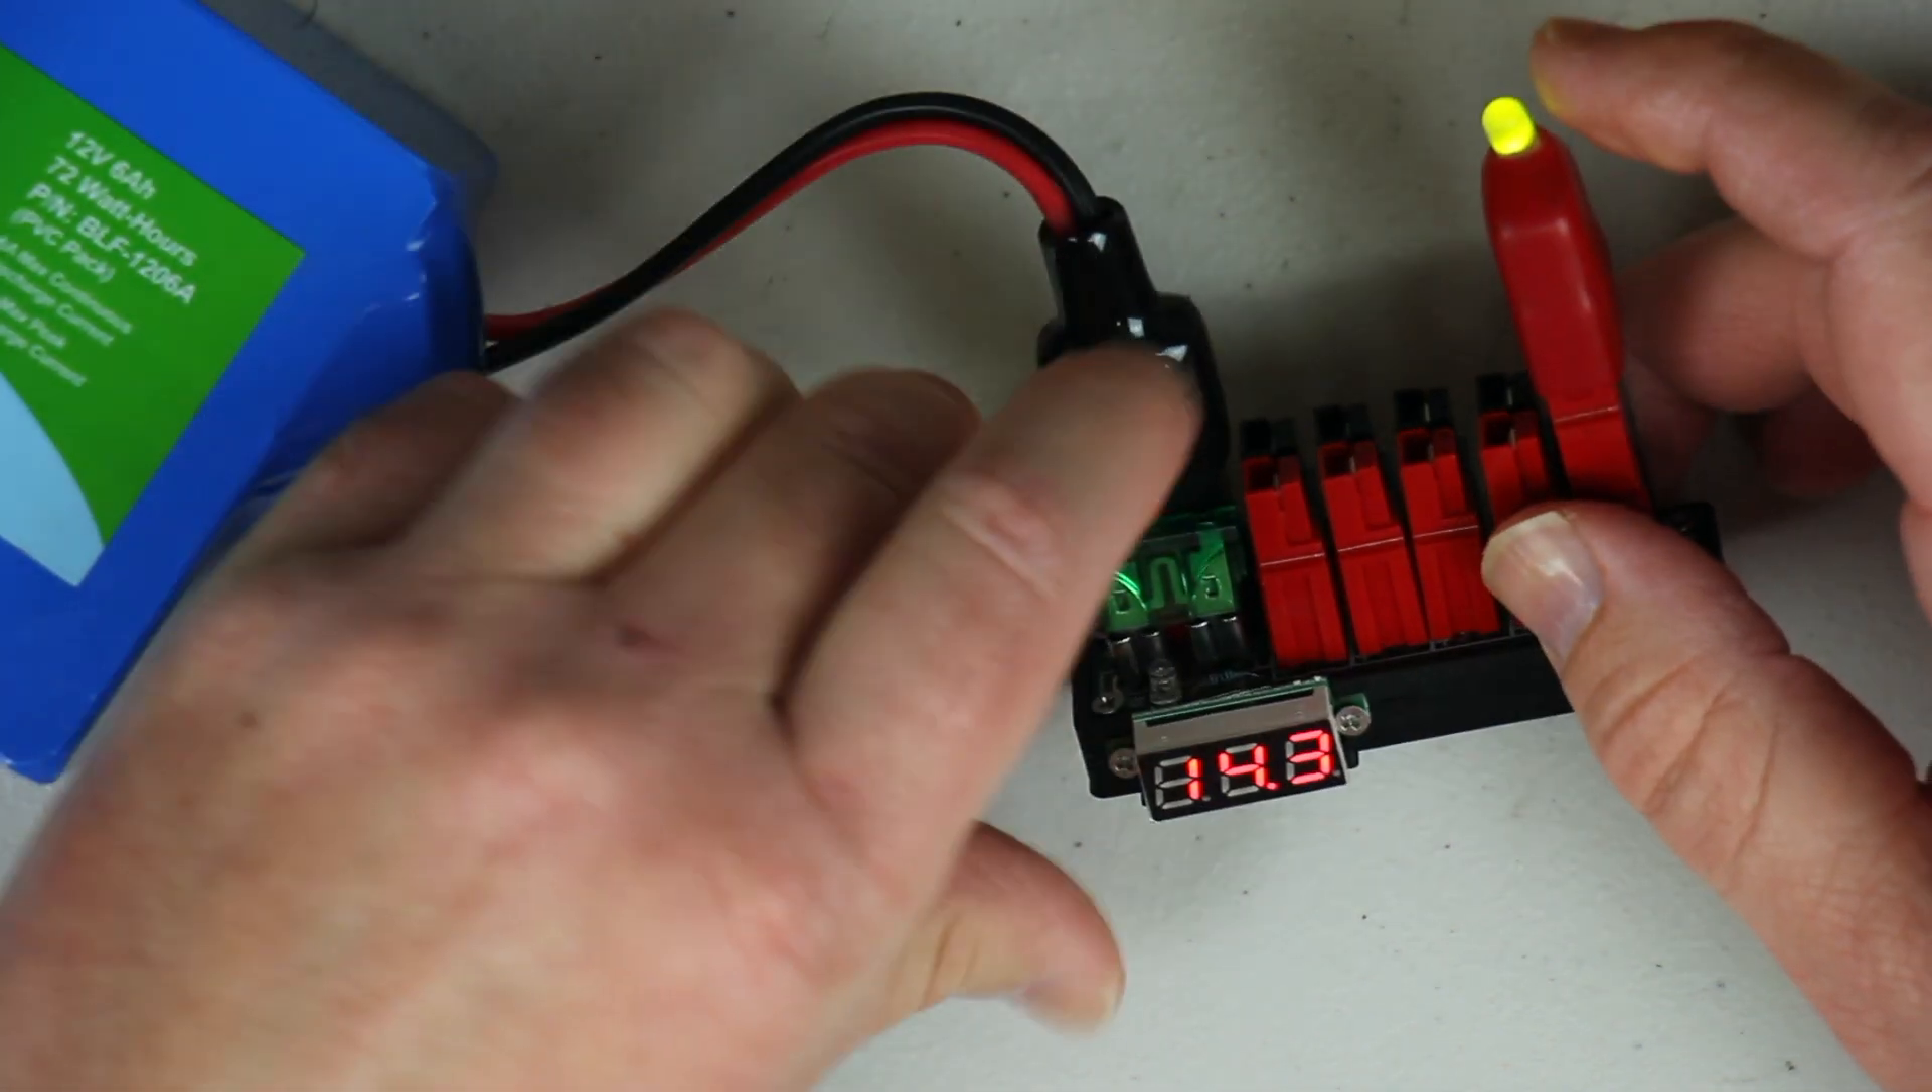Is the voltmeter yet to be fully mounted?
No.